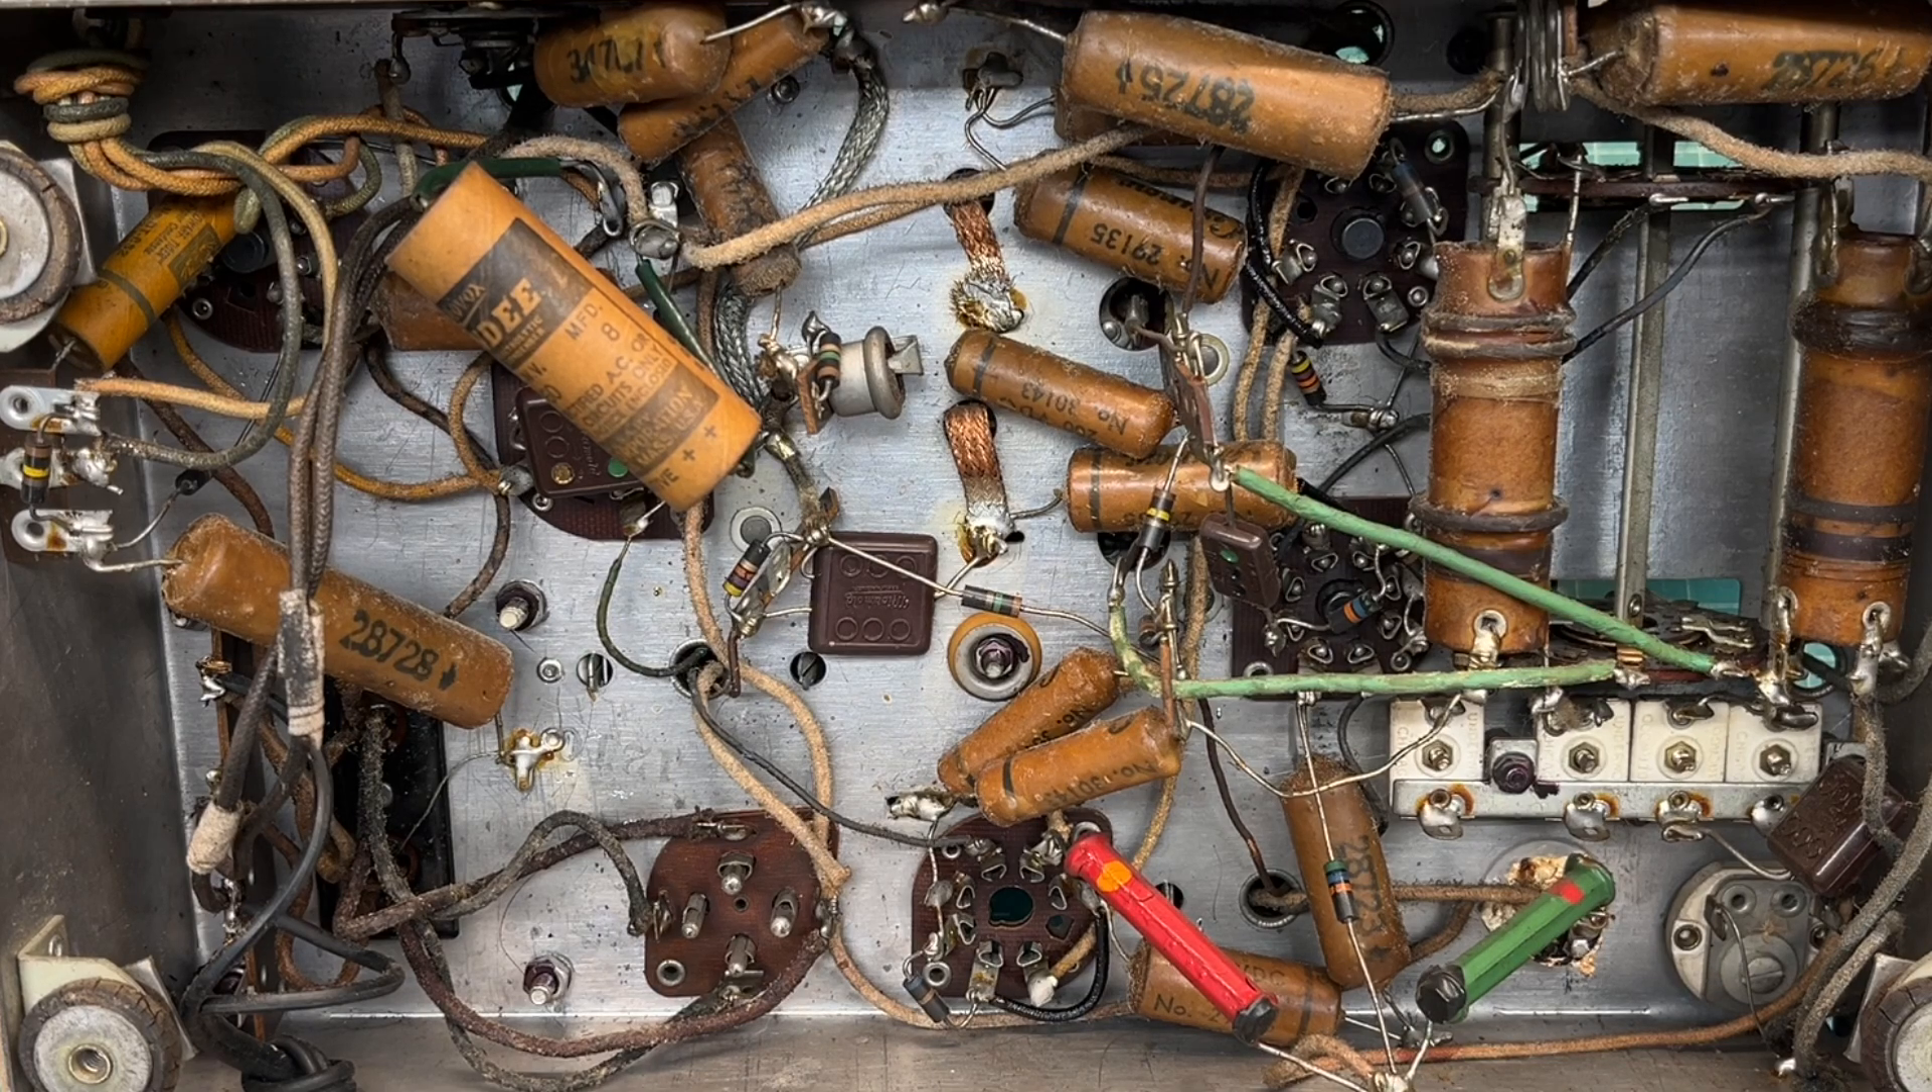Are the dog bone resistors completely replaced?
No.